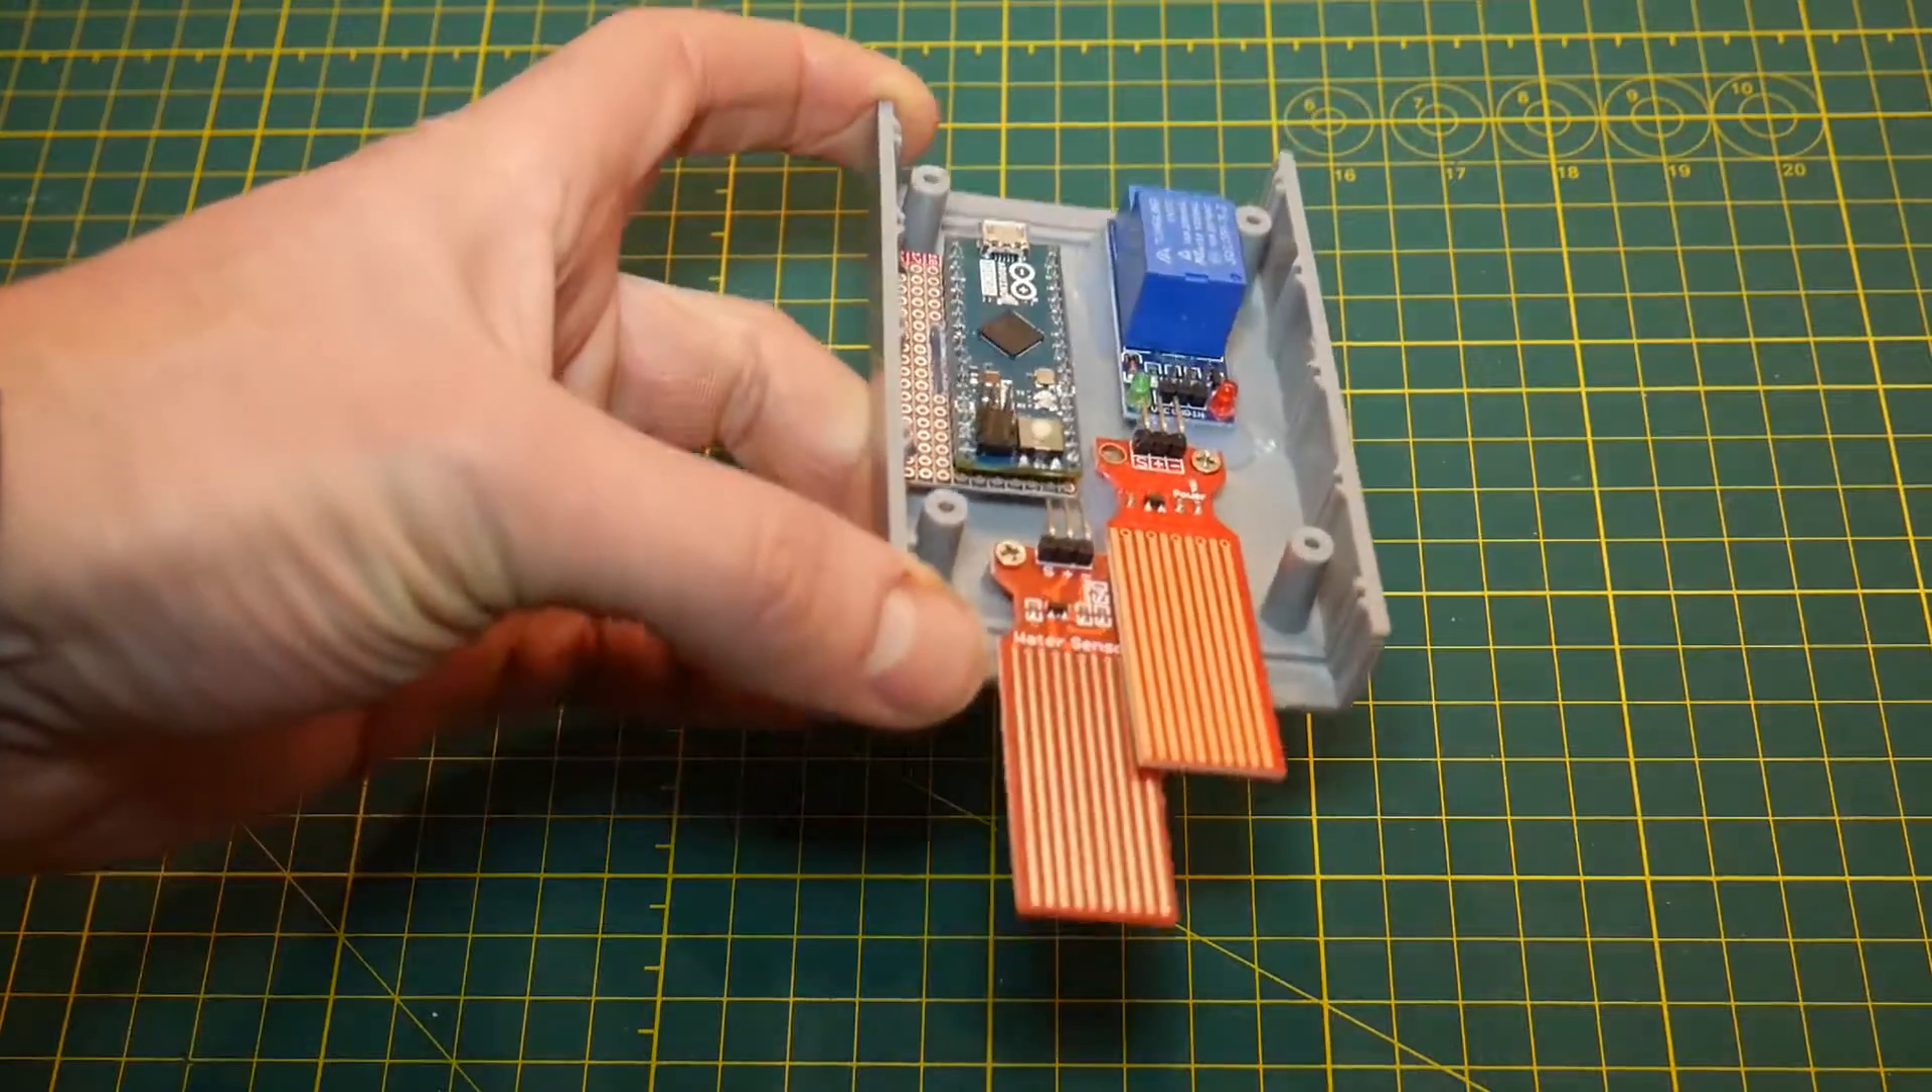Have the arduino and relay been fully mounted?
Yes.